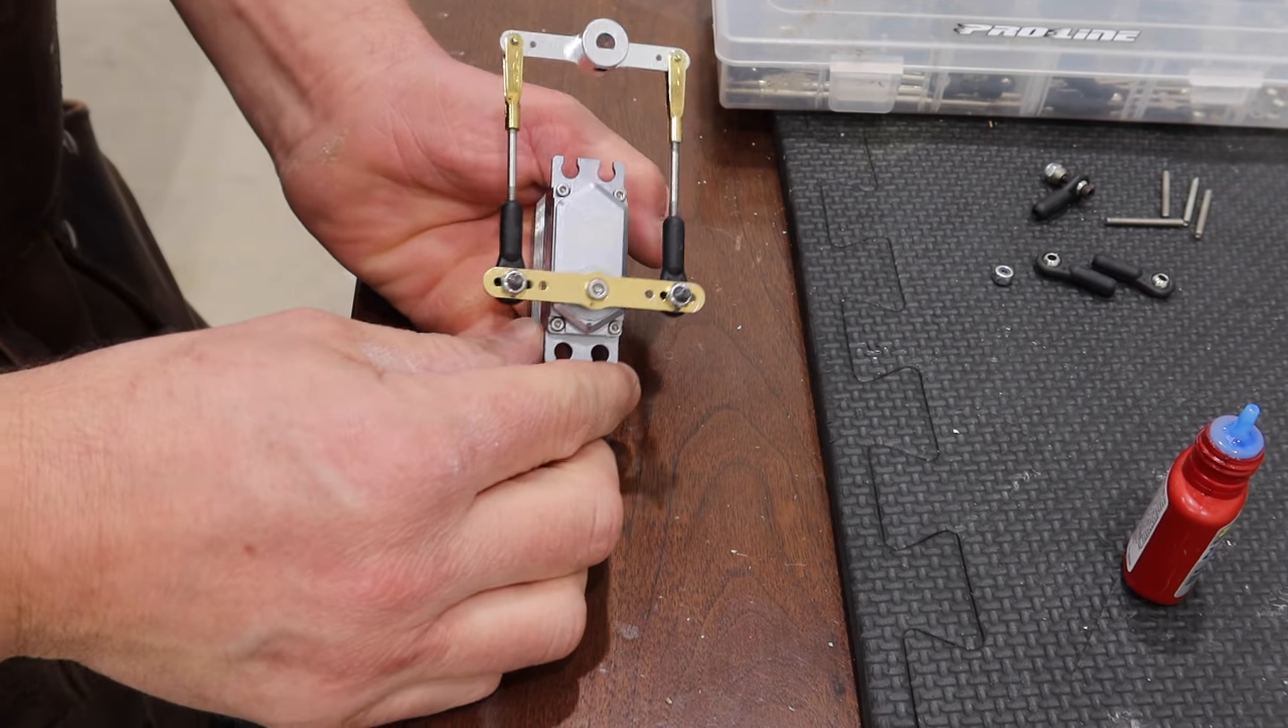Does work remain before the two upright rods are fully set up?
No.